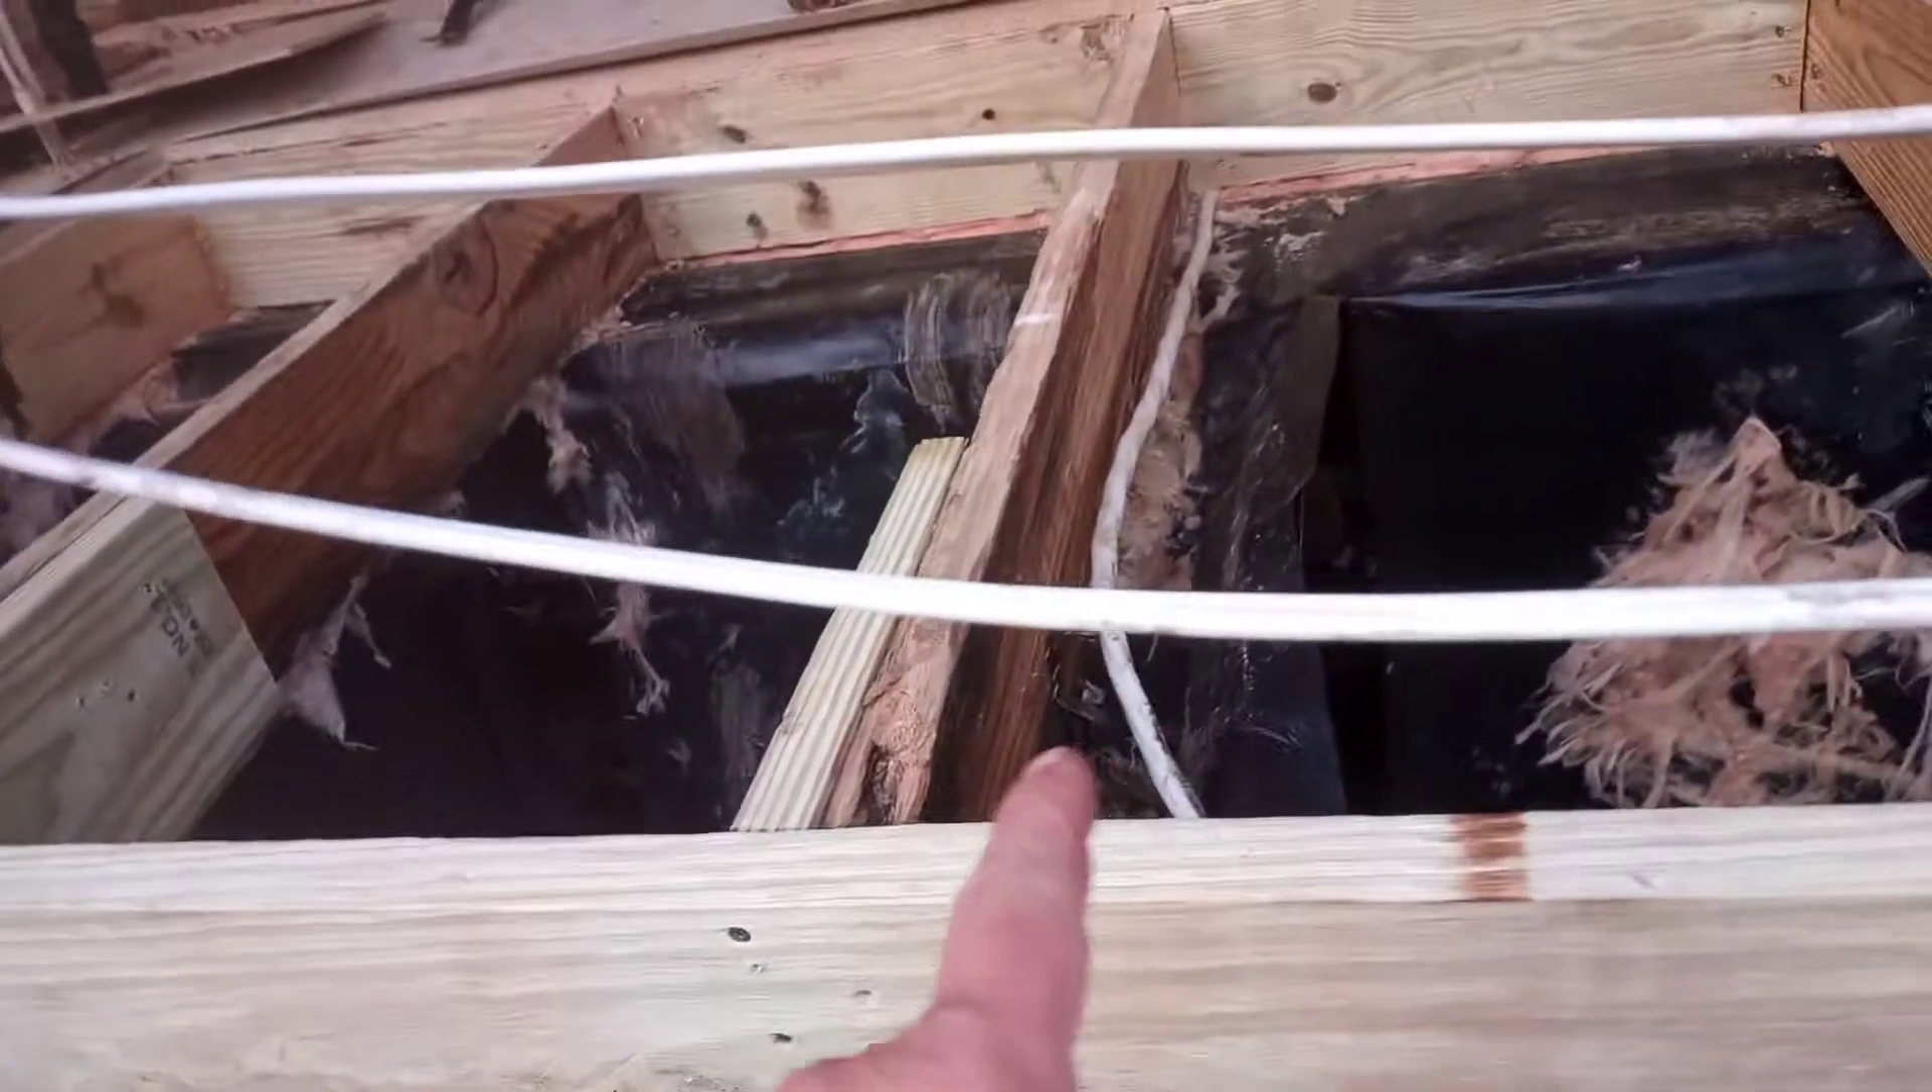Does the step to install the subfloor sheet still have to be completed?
Yes.